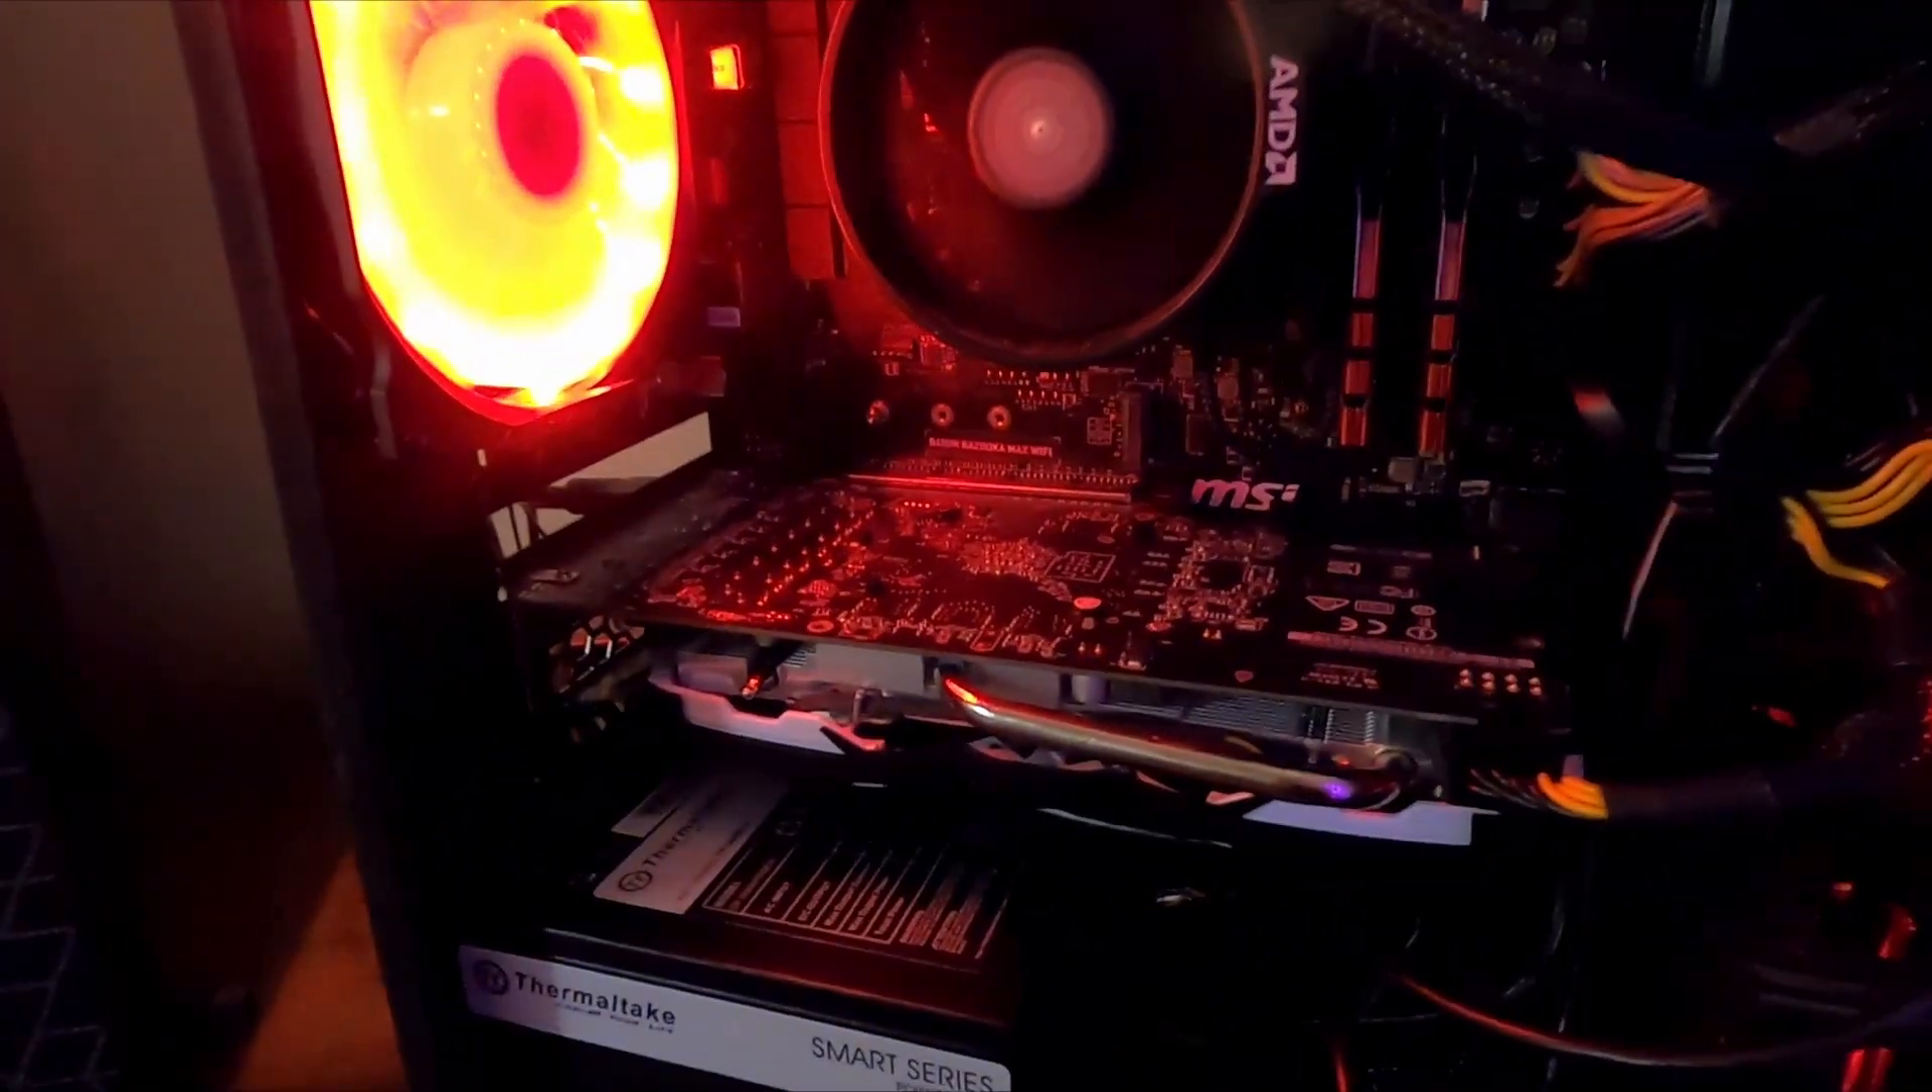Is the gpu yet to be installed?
No.